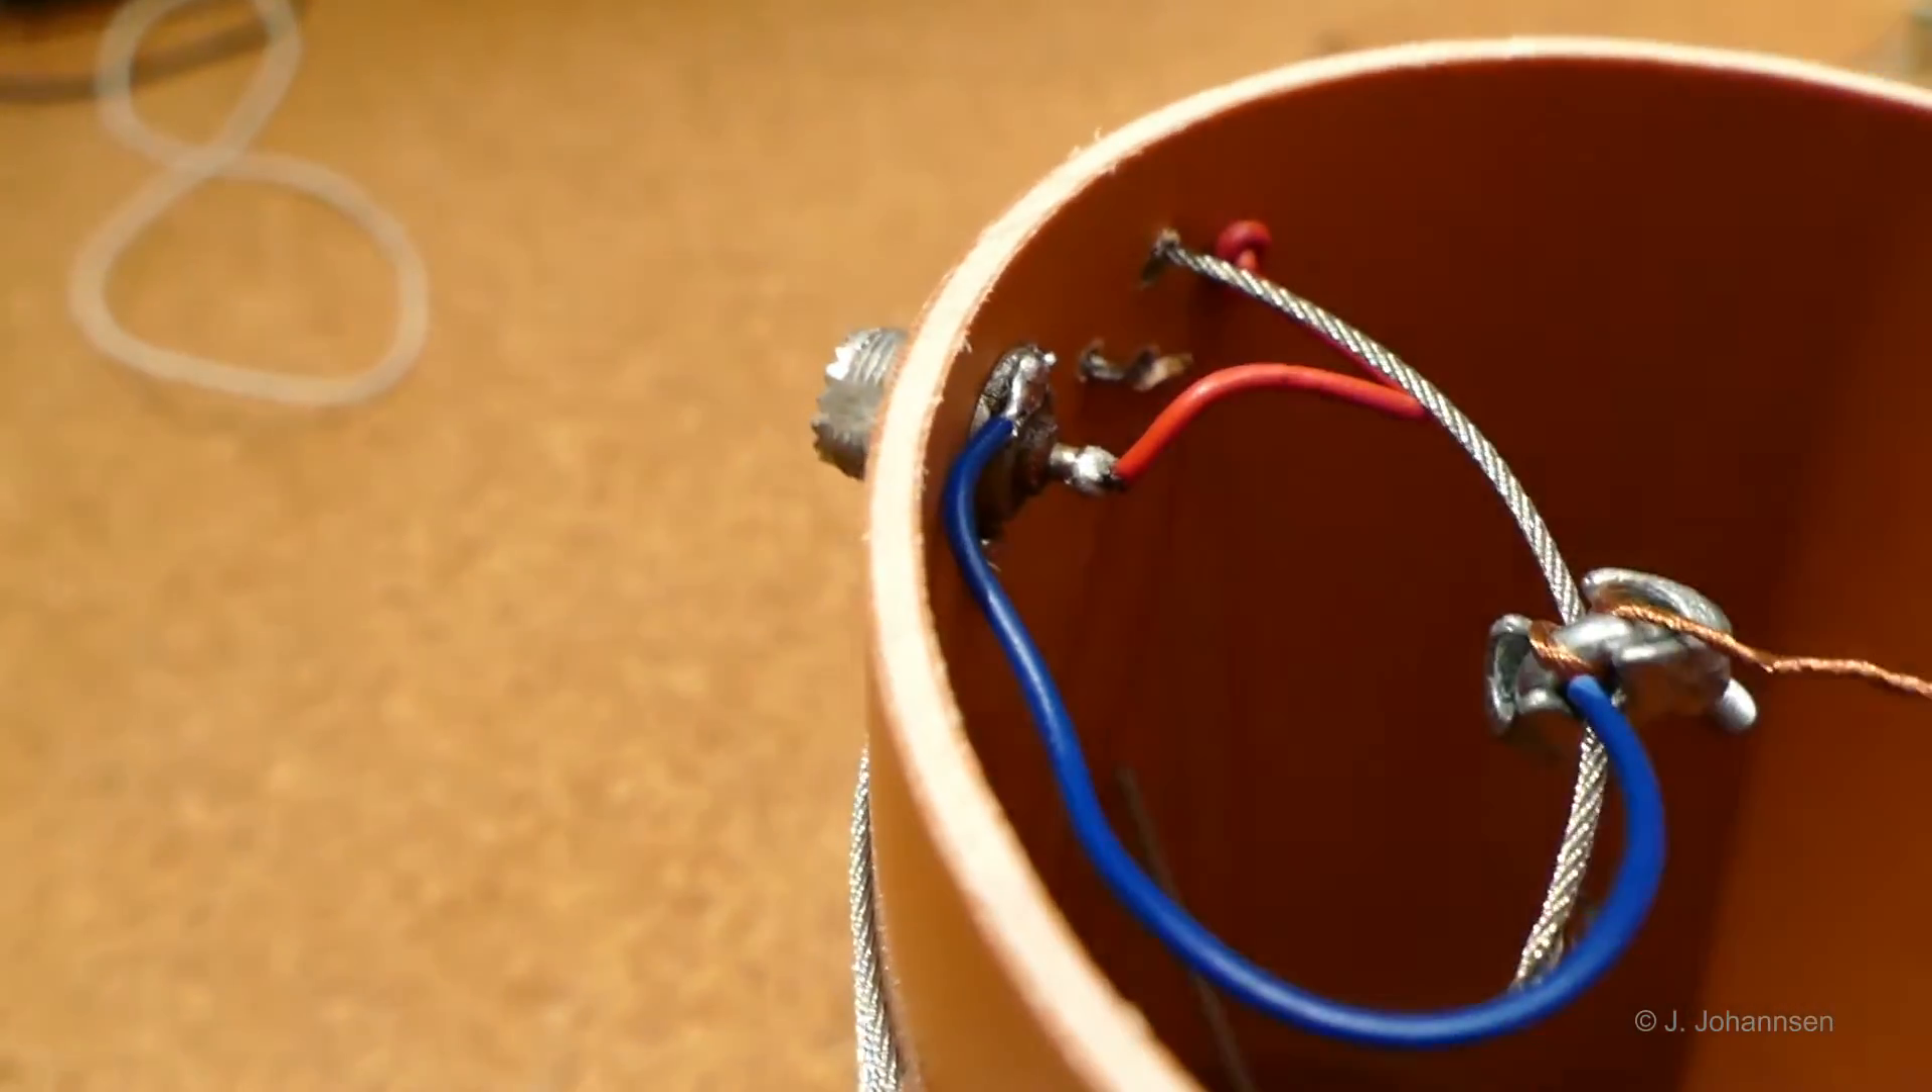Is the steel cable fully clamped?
Yes.